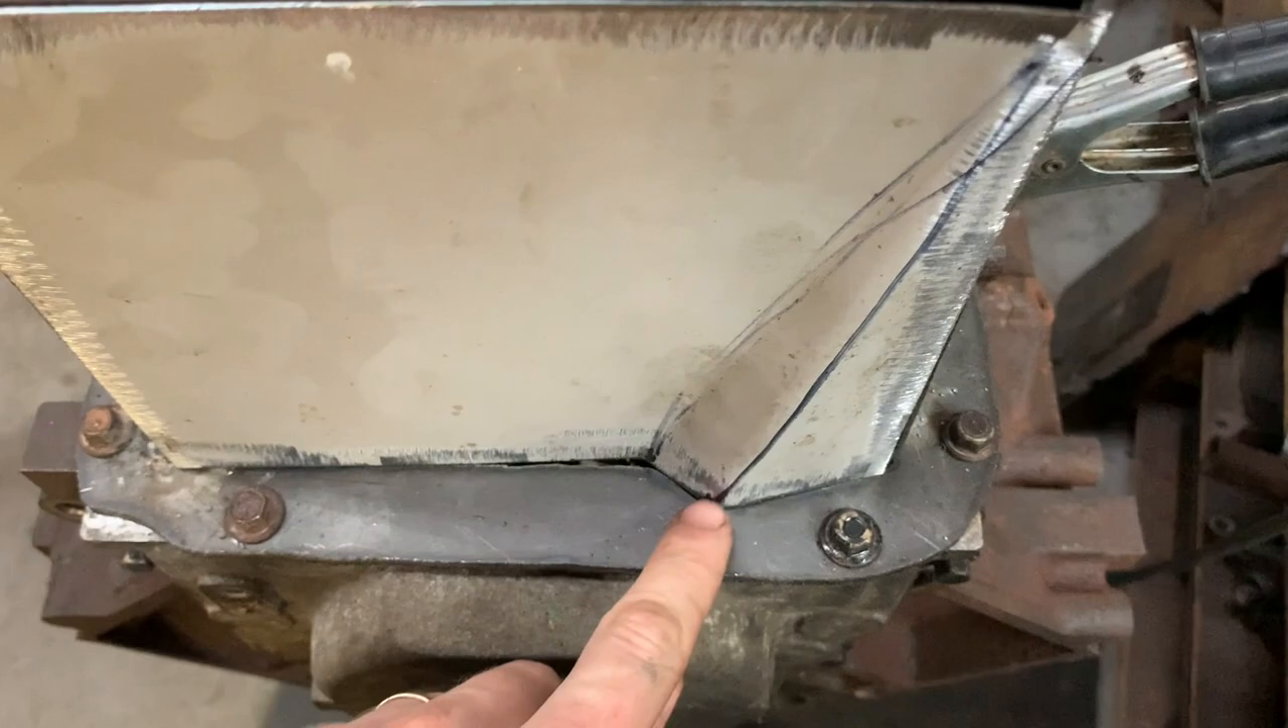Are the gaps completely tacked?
No.